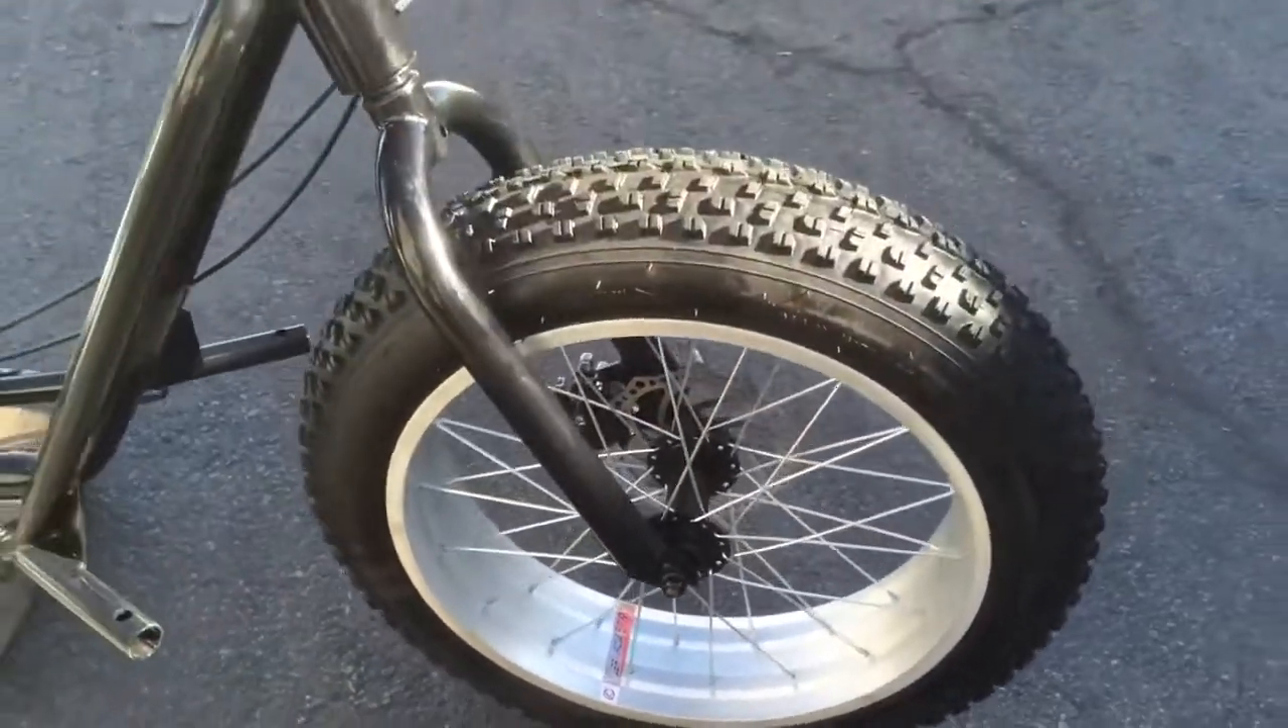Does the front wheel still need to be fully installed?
No.